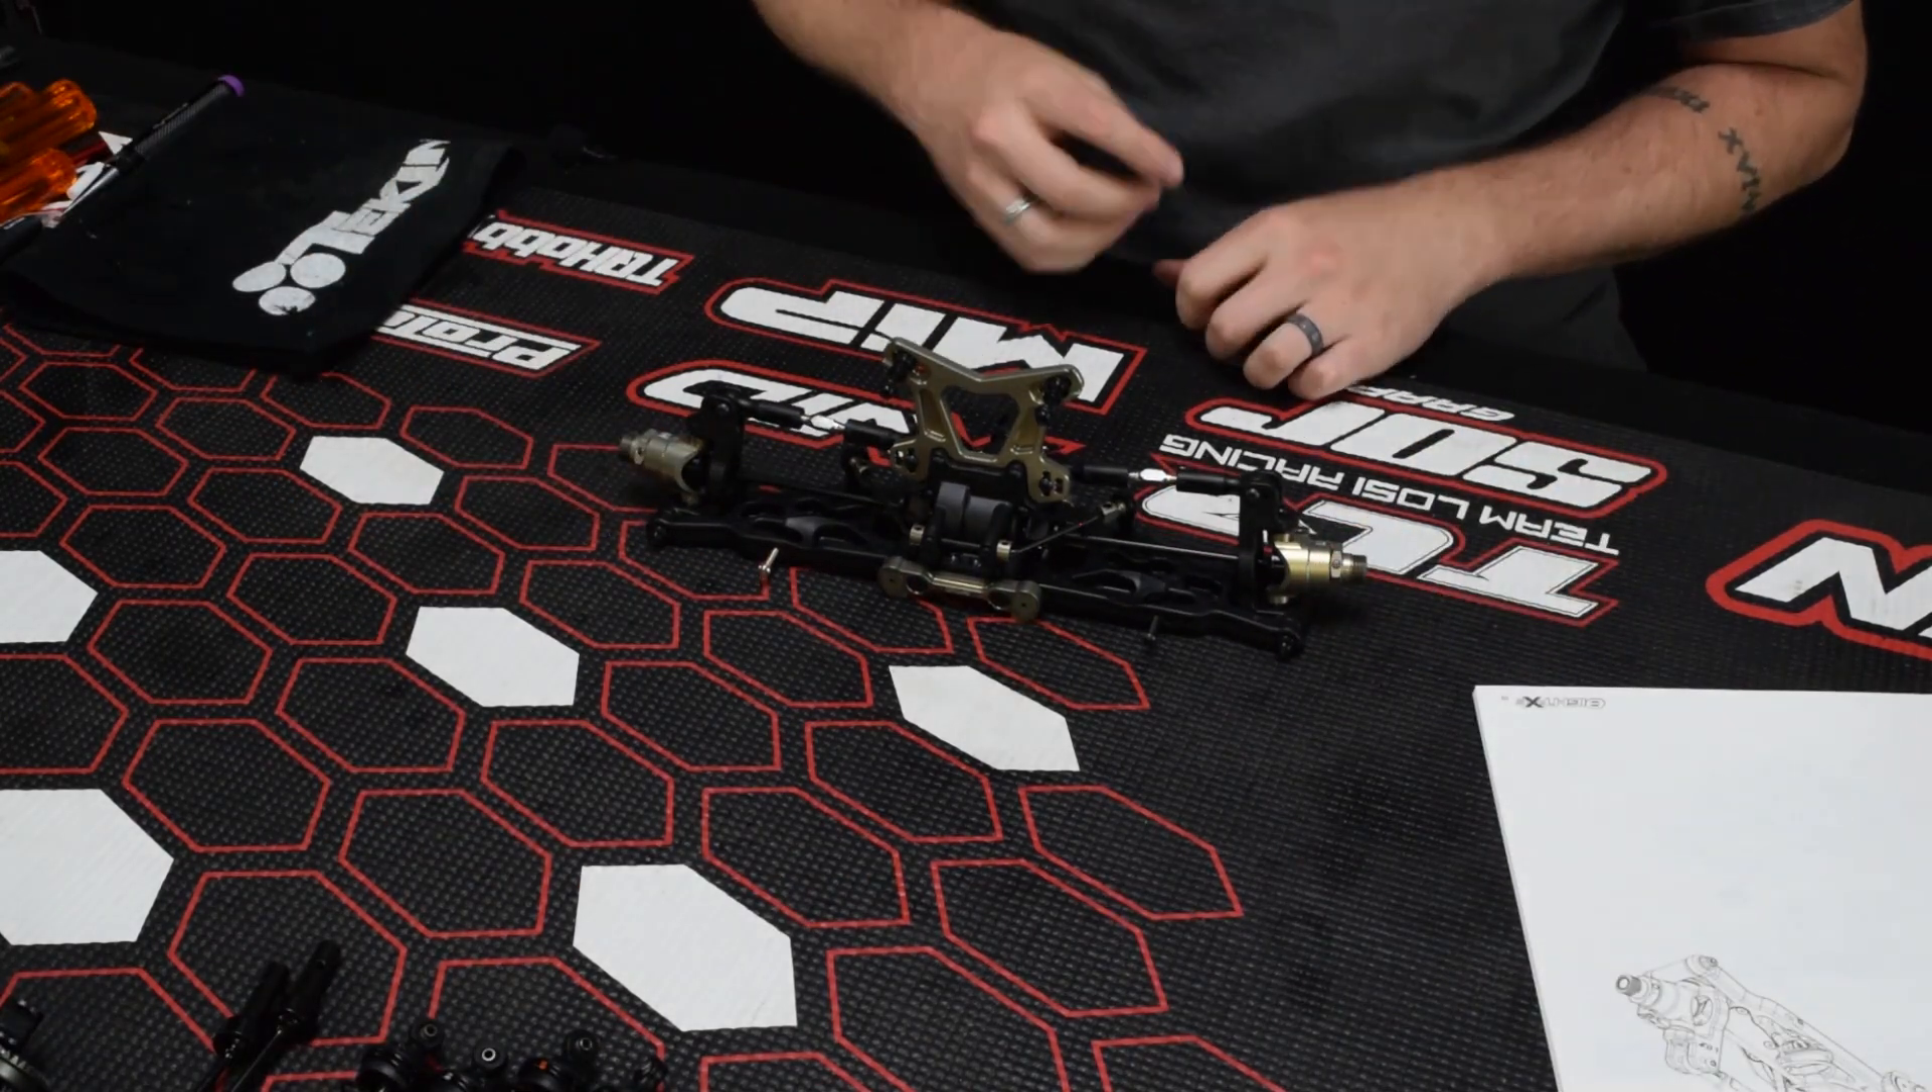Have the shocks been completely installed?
No.